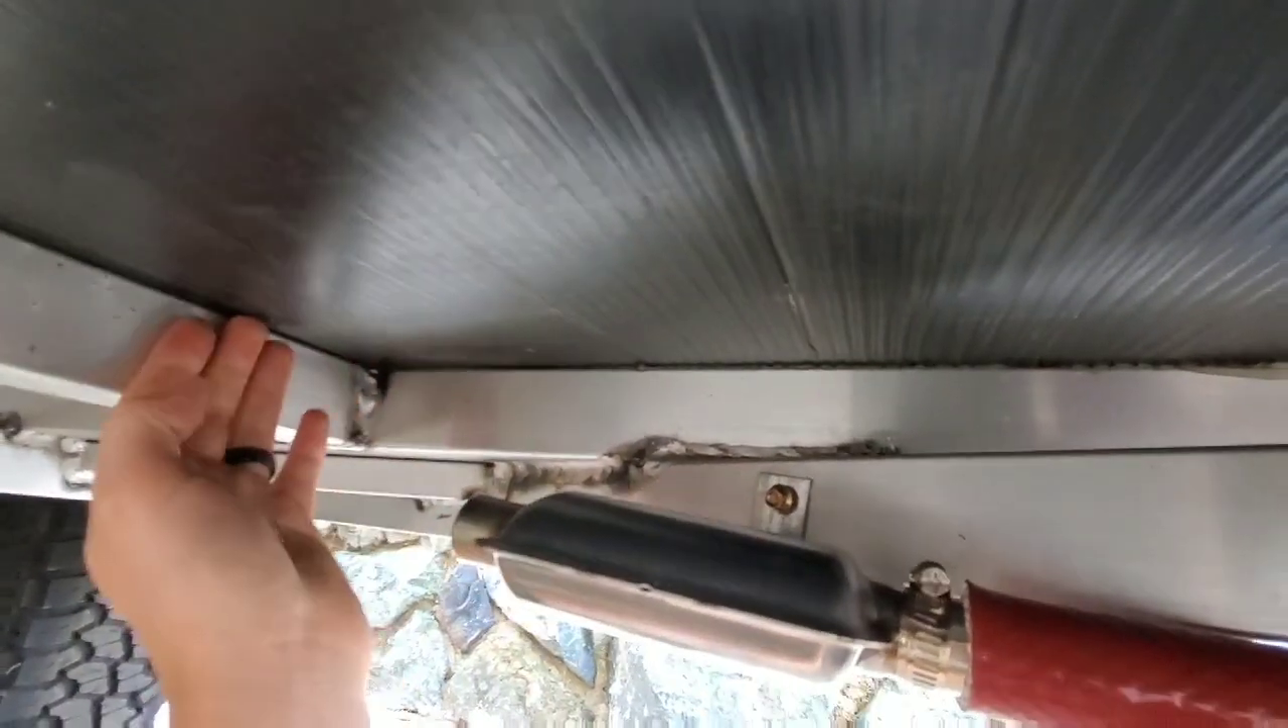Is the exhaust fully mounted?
Yes.